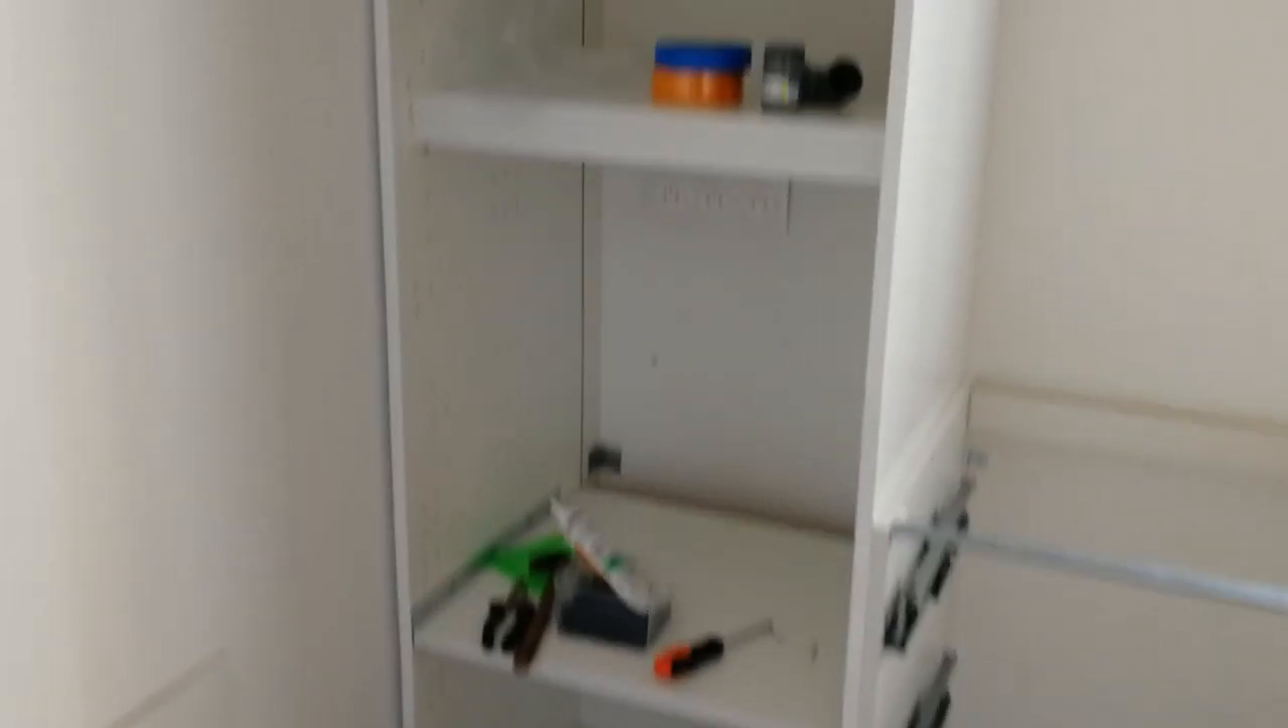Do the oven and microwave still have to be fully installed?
Yes.